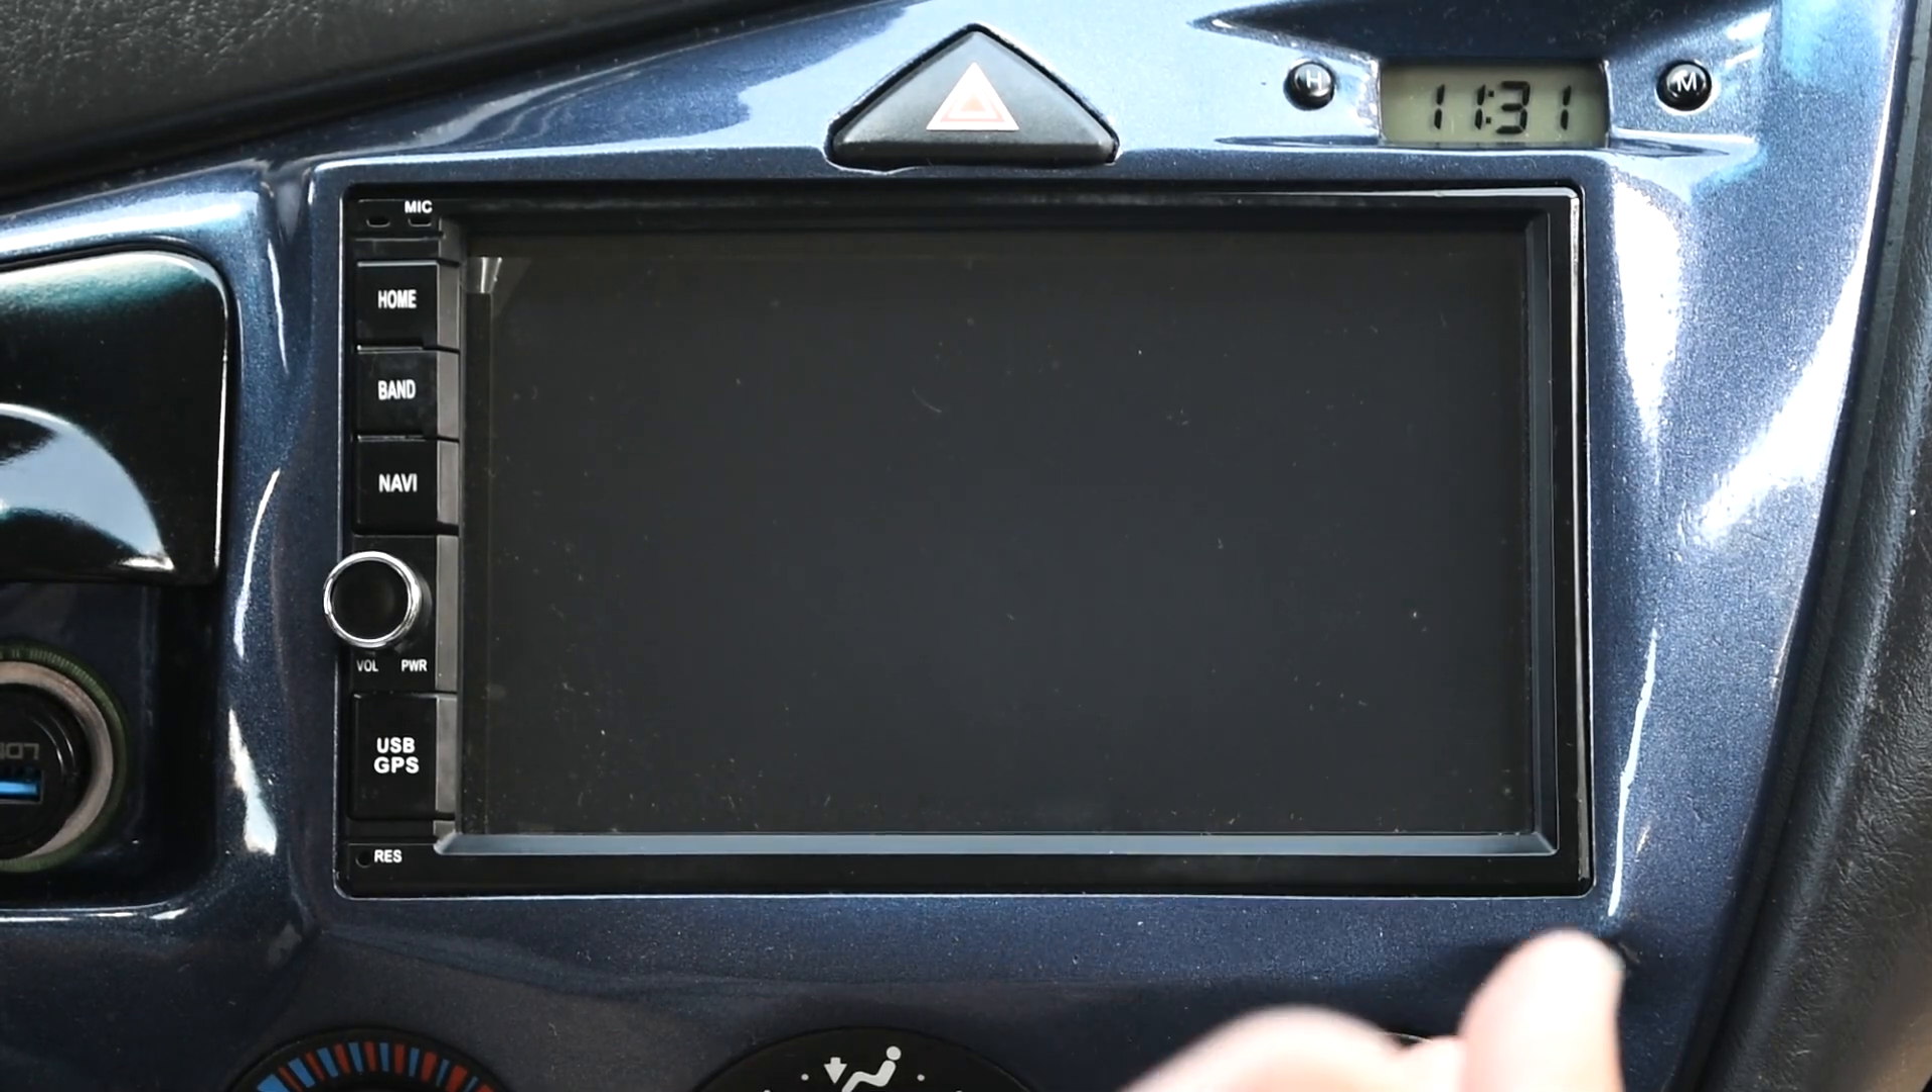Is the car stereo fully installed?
Yes.